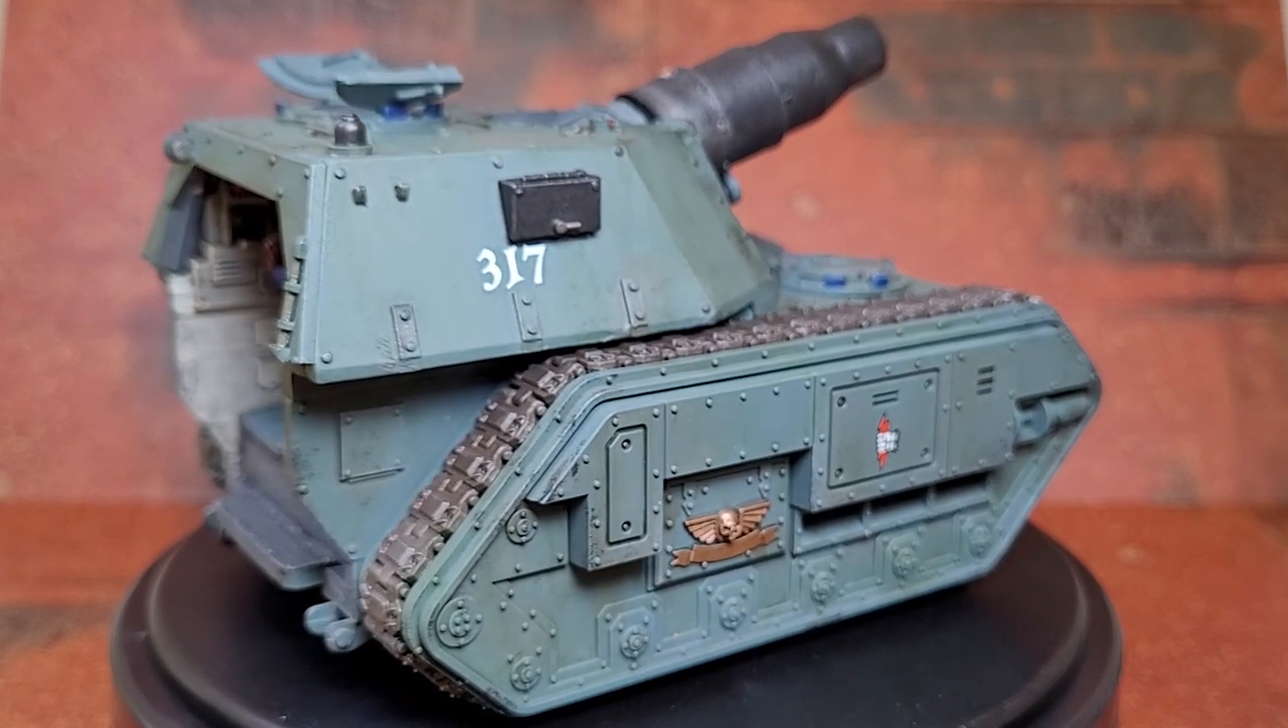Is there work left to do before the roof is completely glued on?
No.